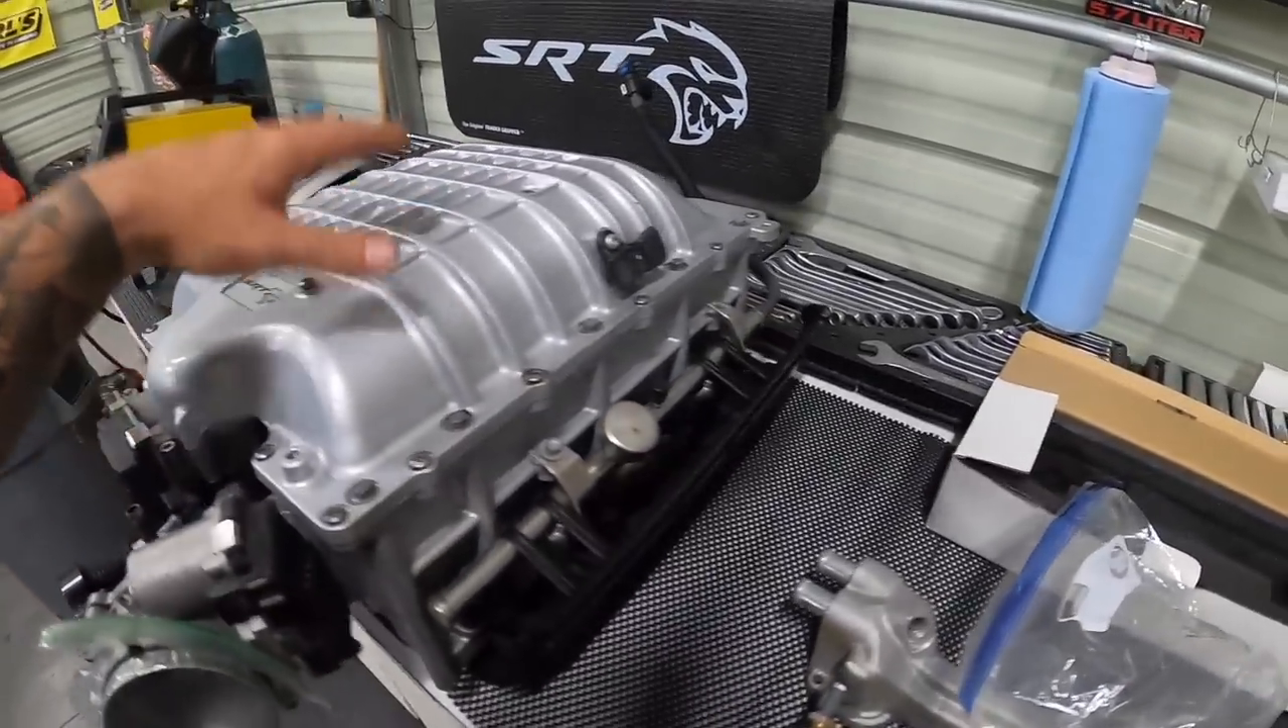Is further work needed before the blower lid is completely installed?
No.